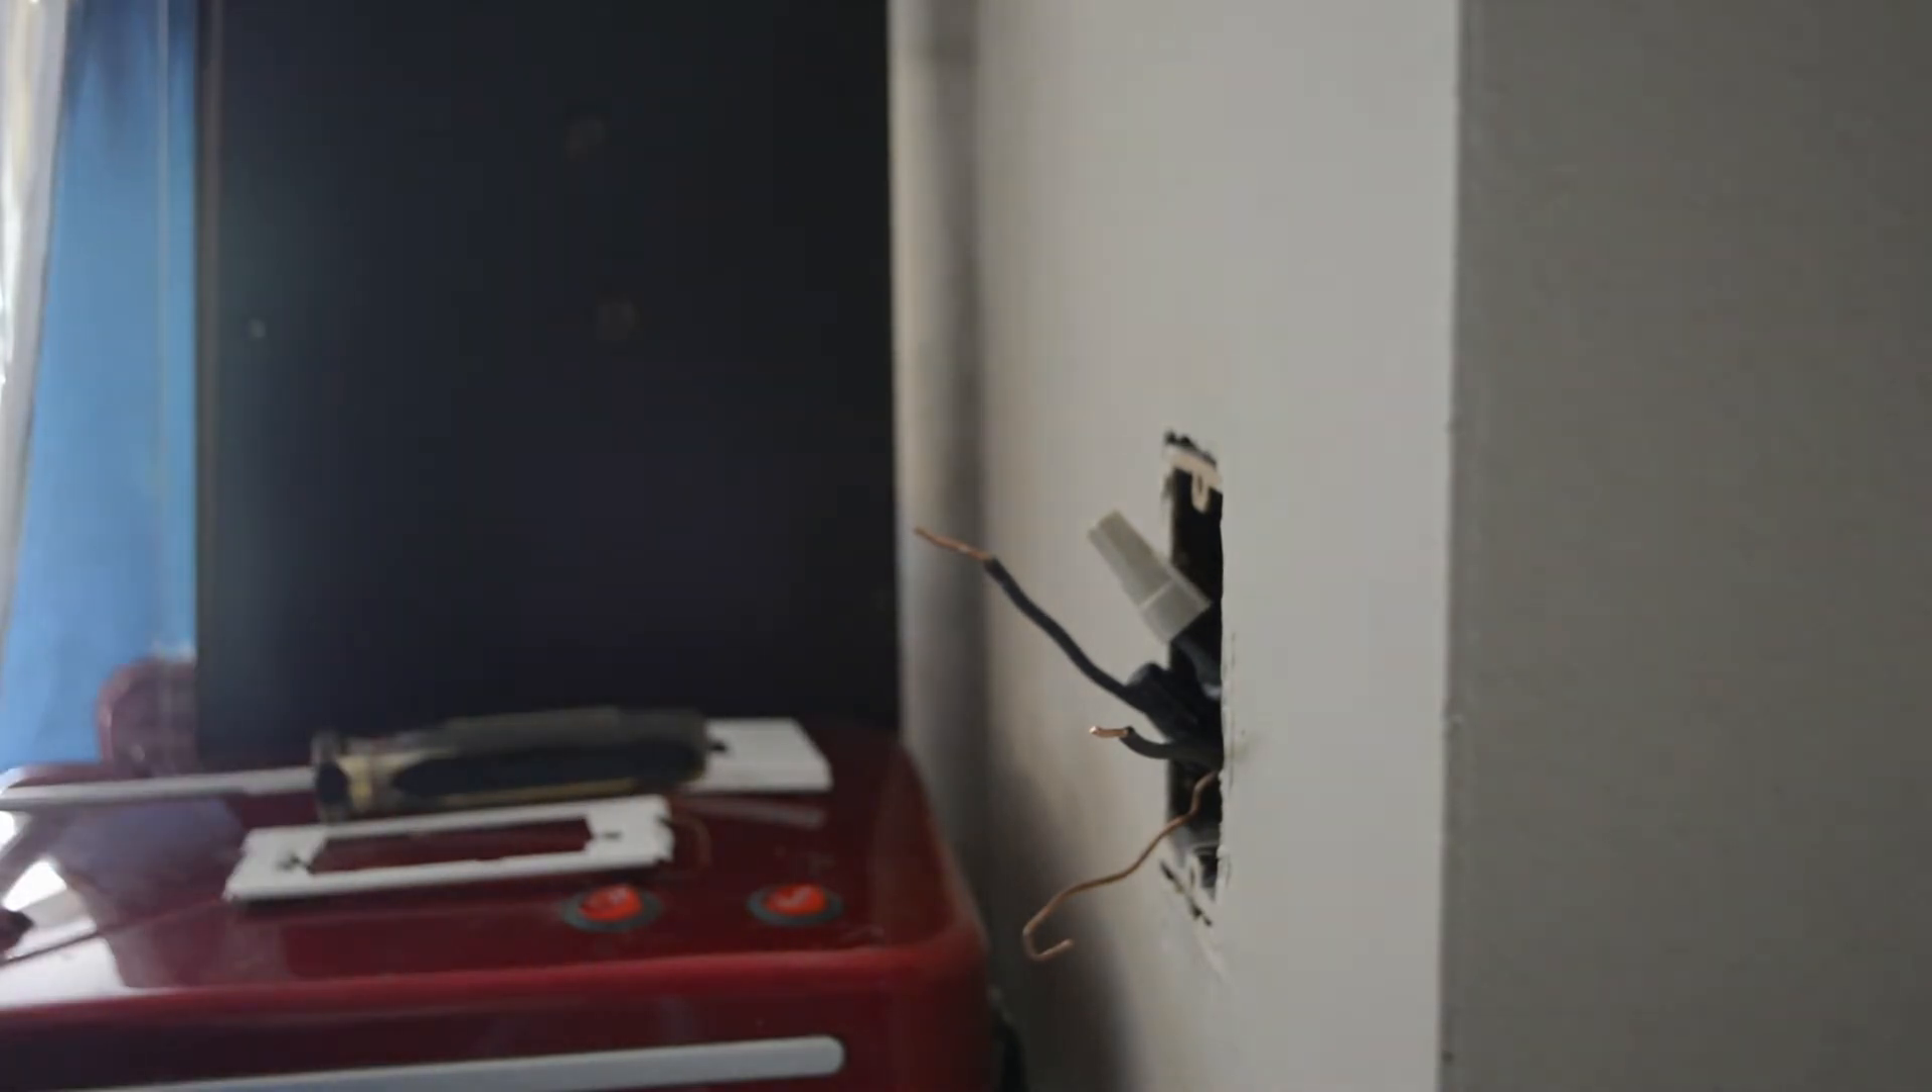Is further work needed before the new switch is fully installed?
Yes.